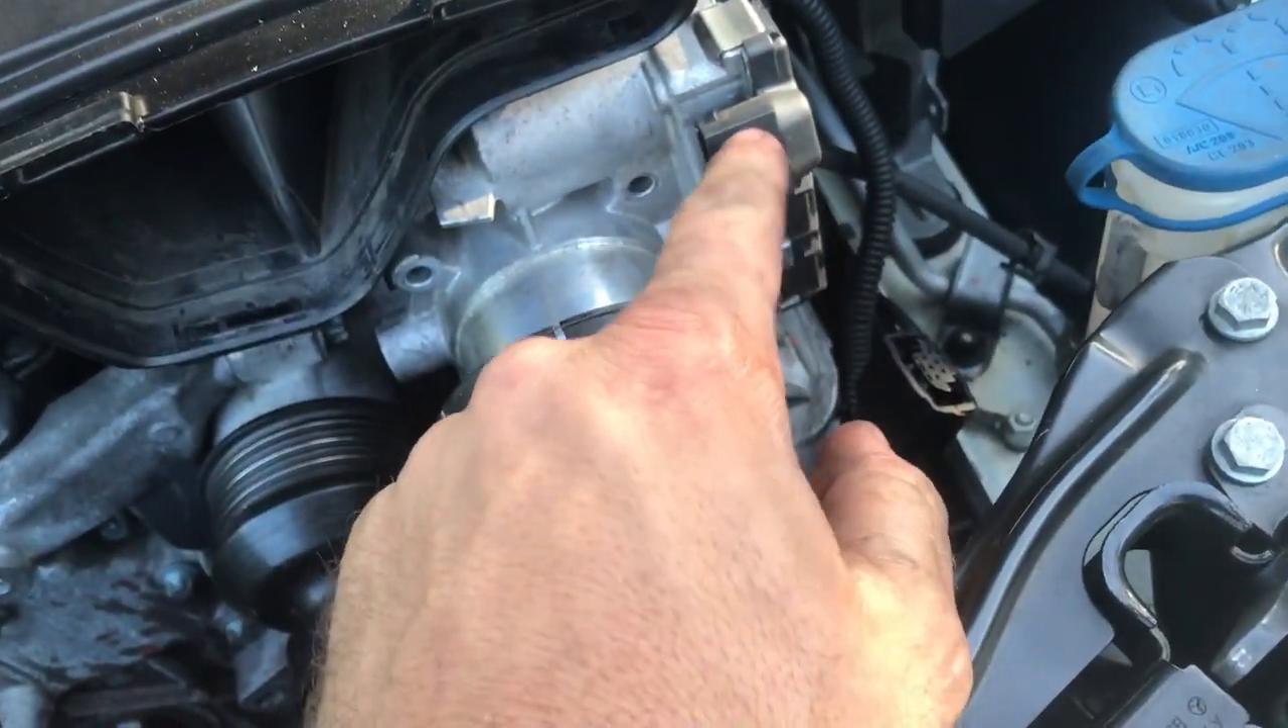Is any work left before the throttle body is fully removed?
Yes.